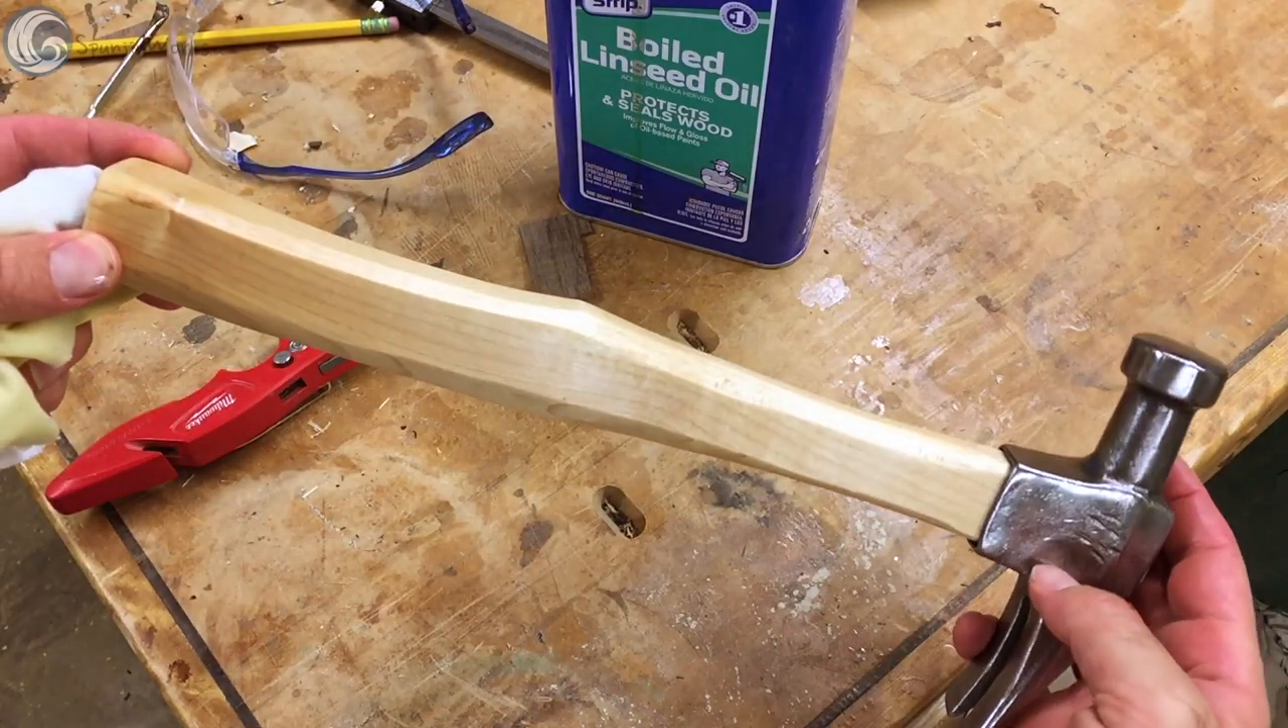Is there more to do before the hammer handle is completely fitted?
No.